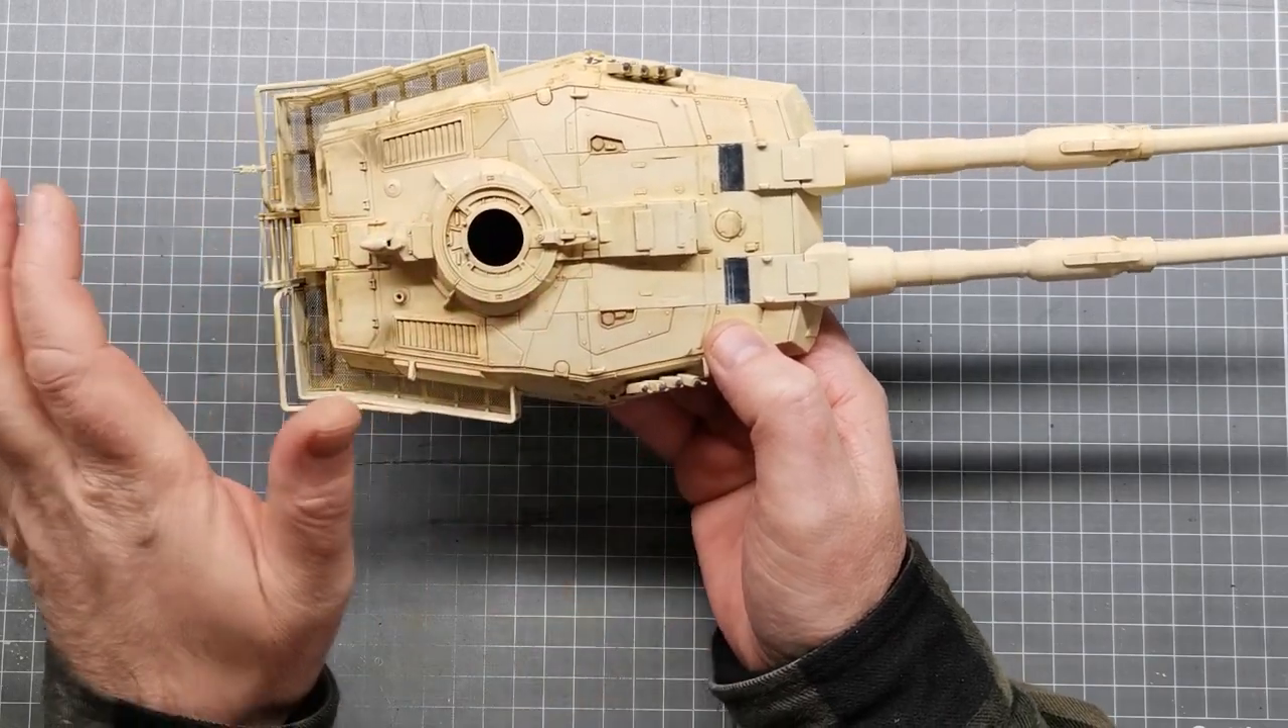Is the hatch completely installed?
No.